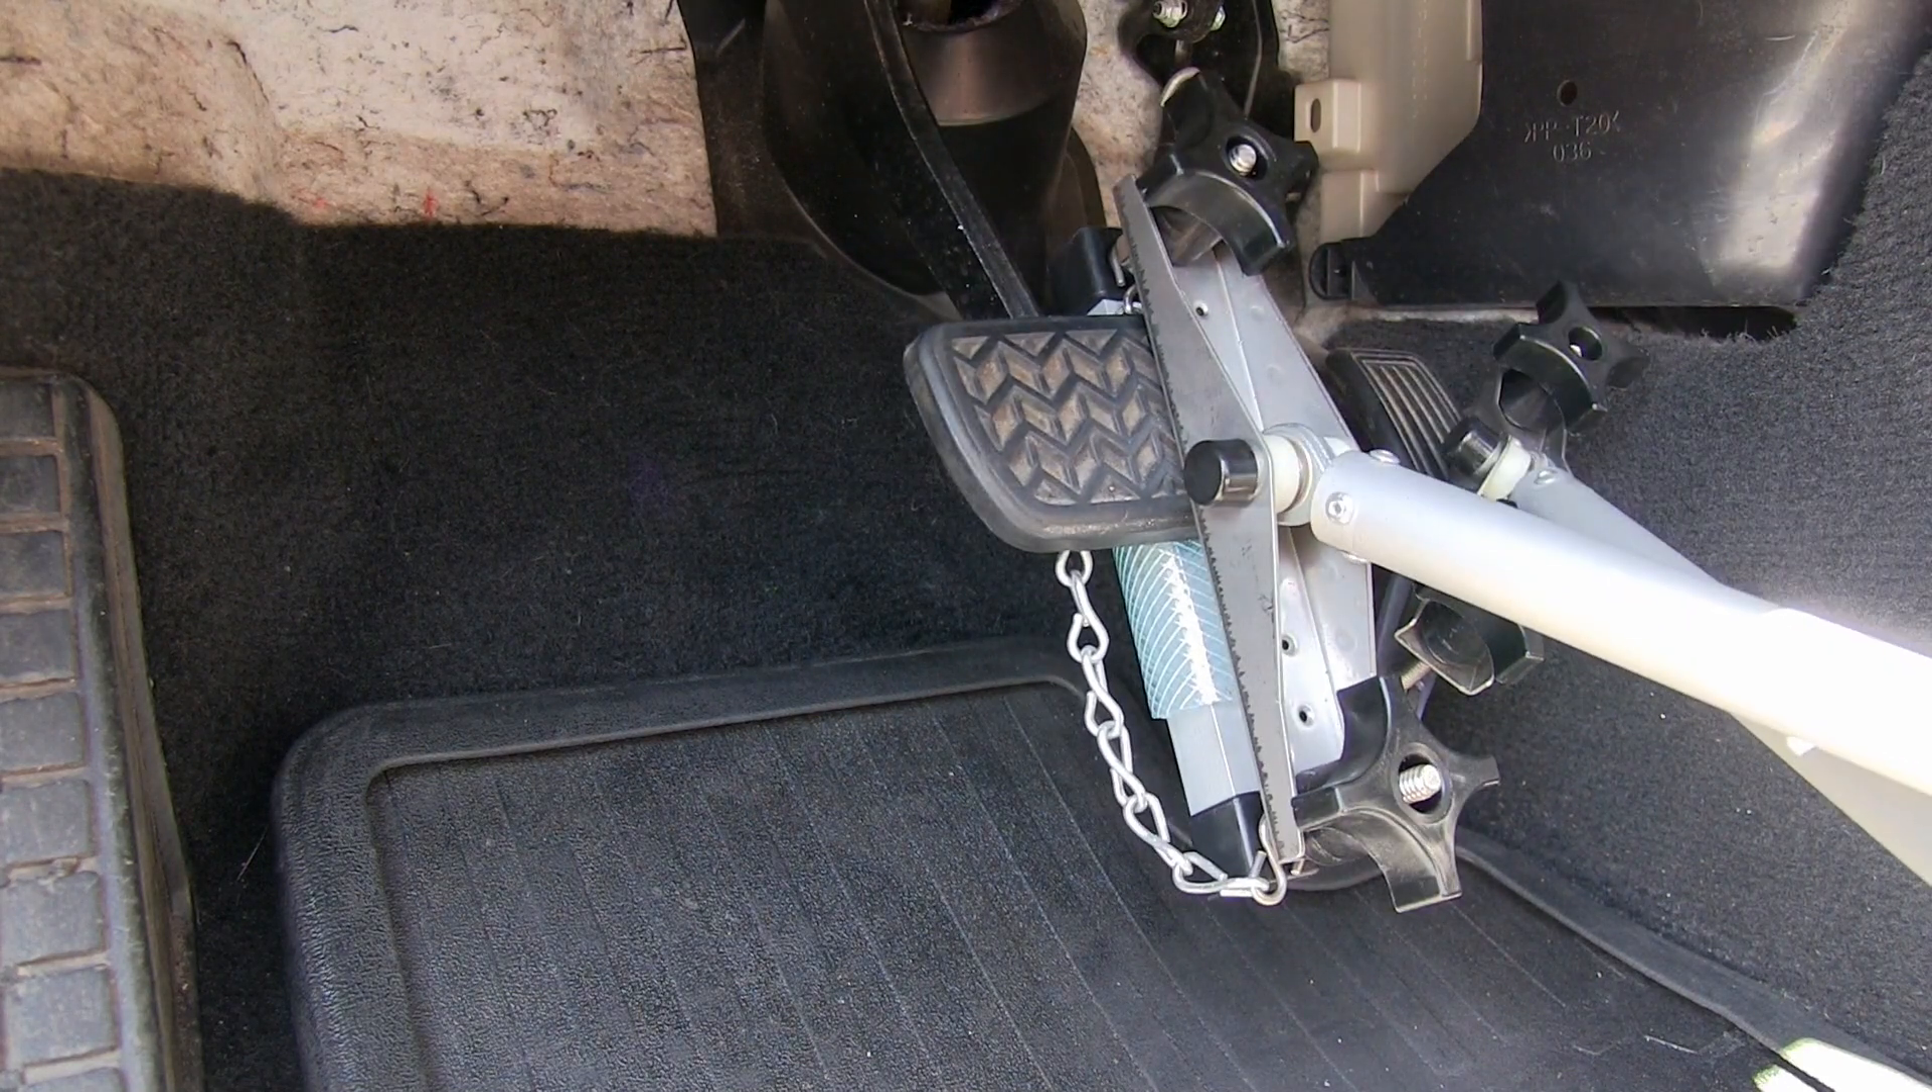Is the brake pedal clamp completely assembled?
Yes.